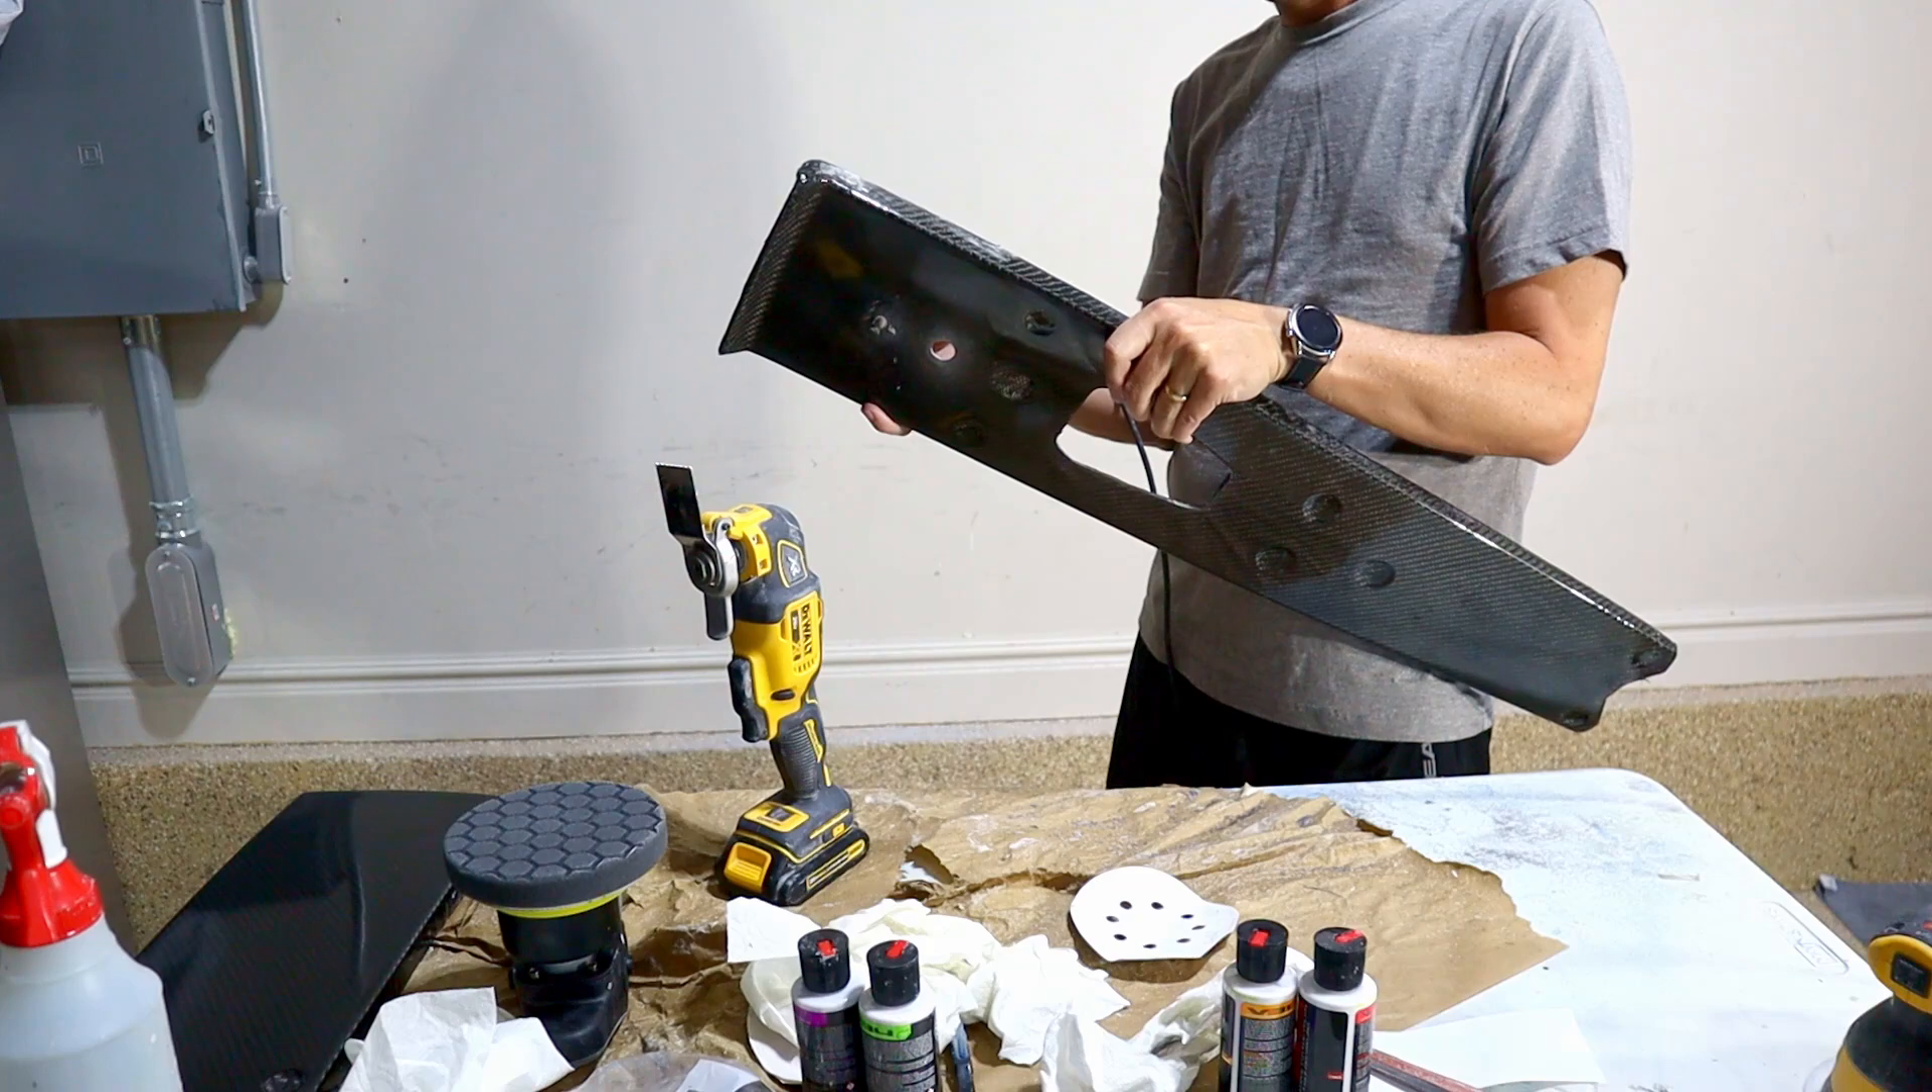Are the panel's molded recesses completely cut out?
No.